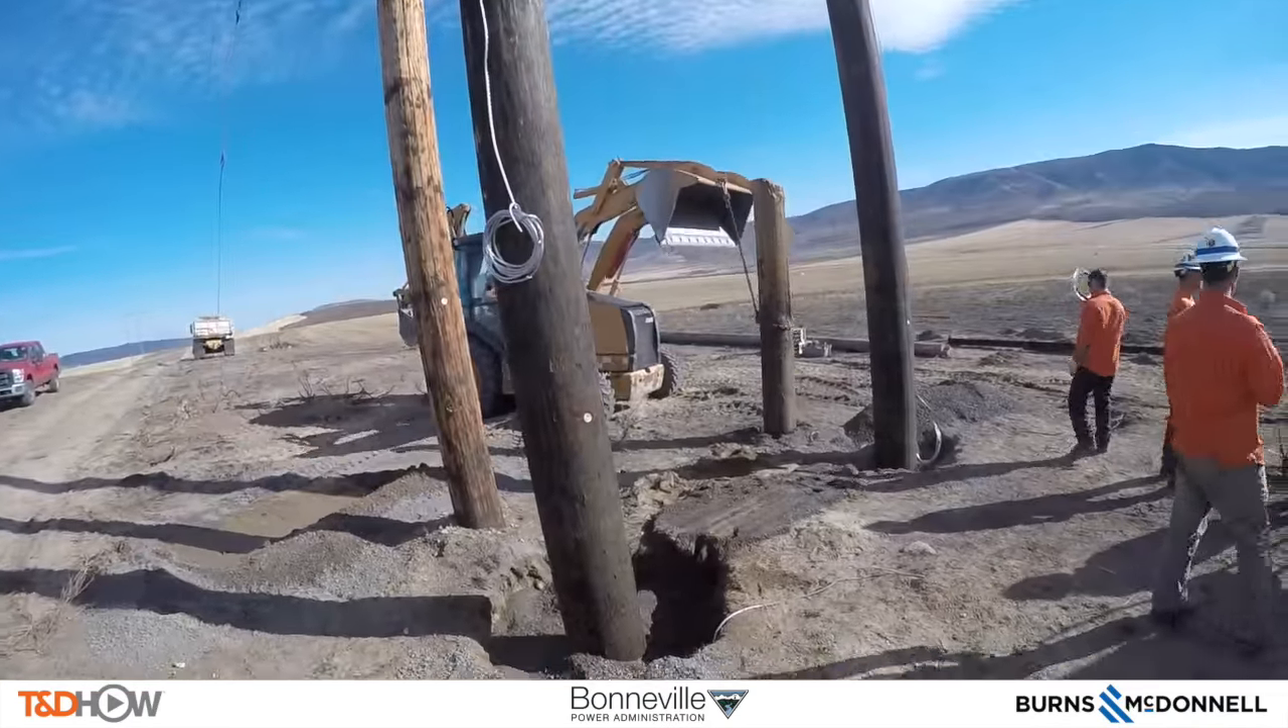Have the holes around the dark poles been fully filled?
No.